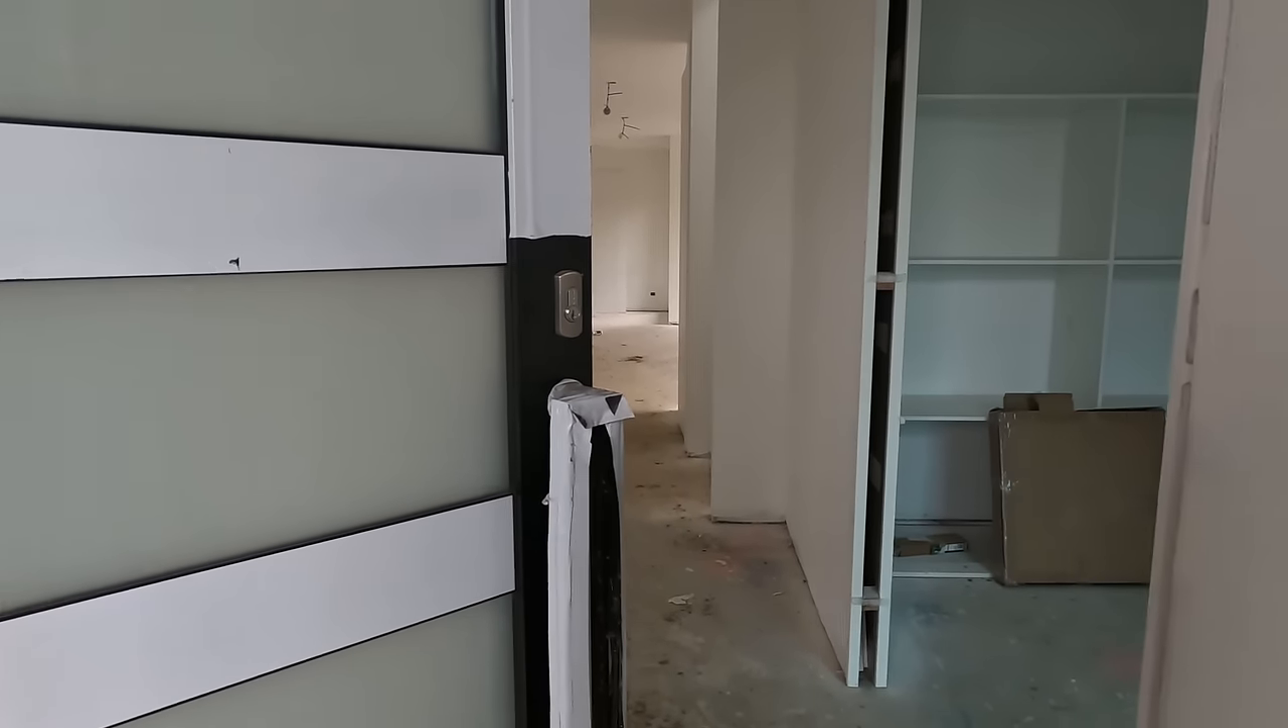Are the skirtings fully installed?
No.